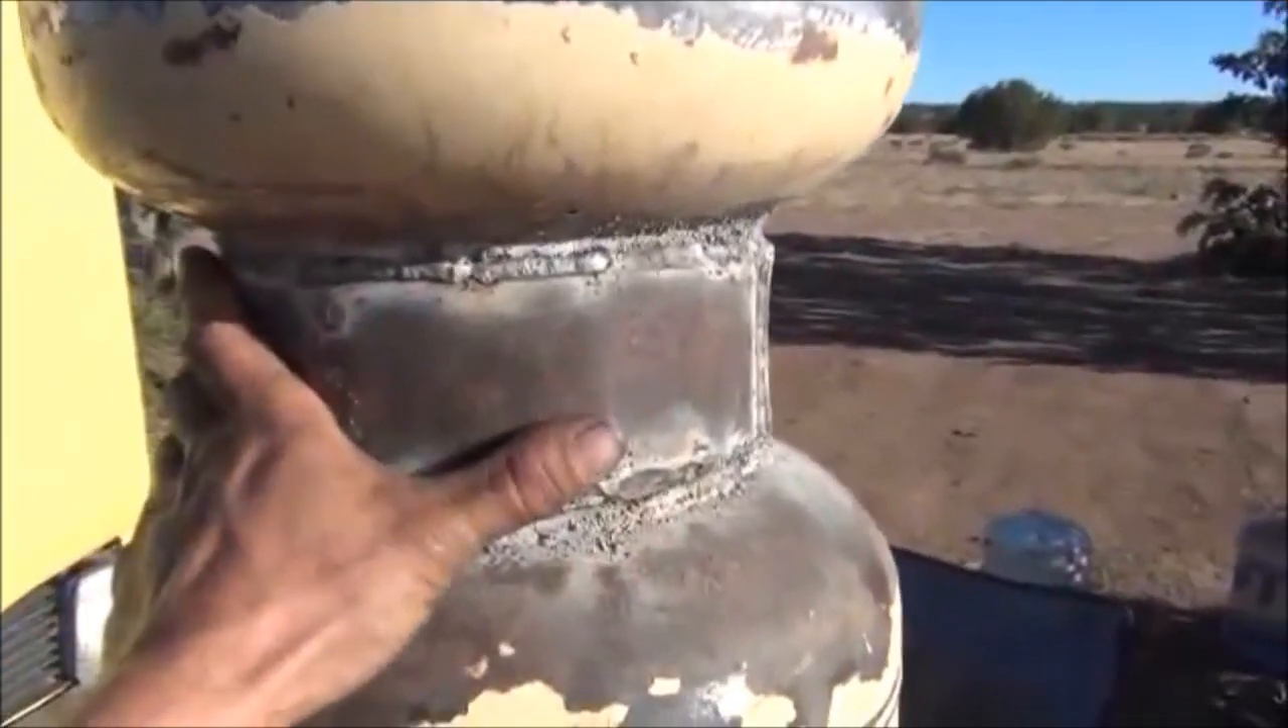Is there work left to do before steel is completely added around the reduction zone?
No.